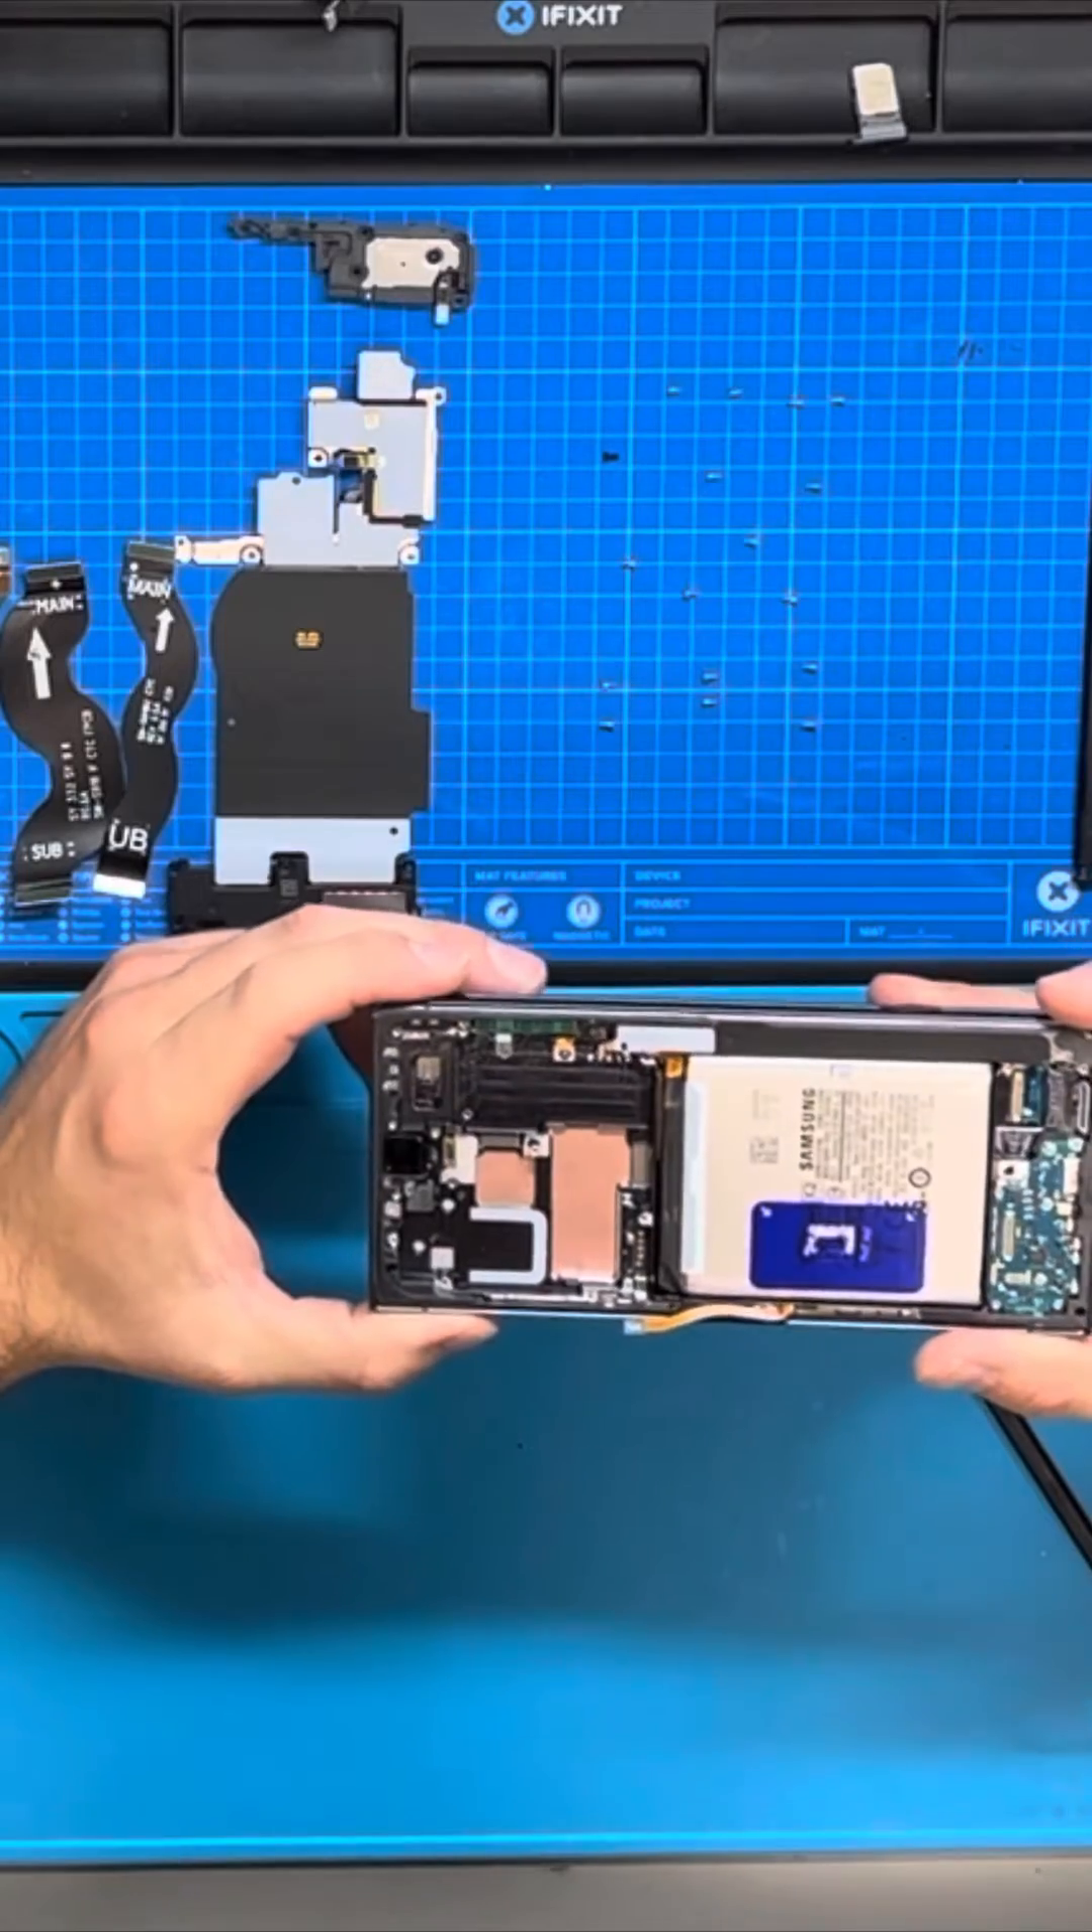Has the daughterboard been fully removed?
No.